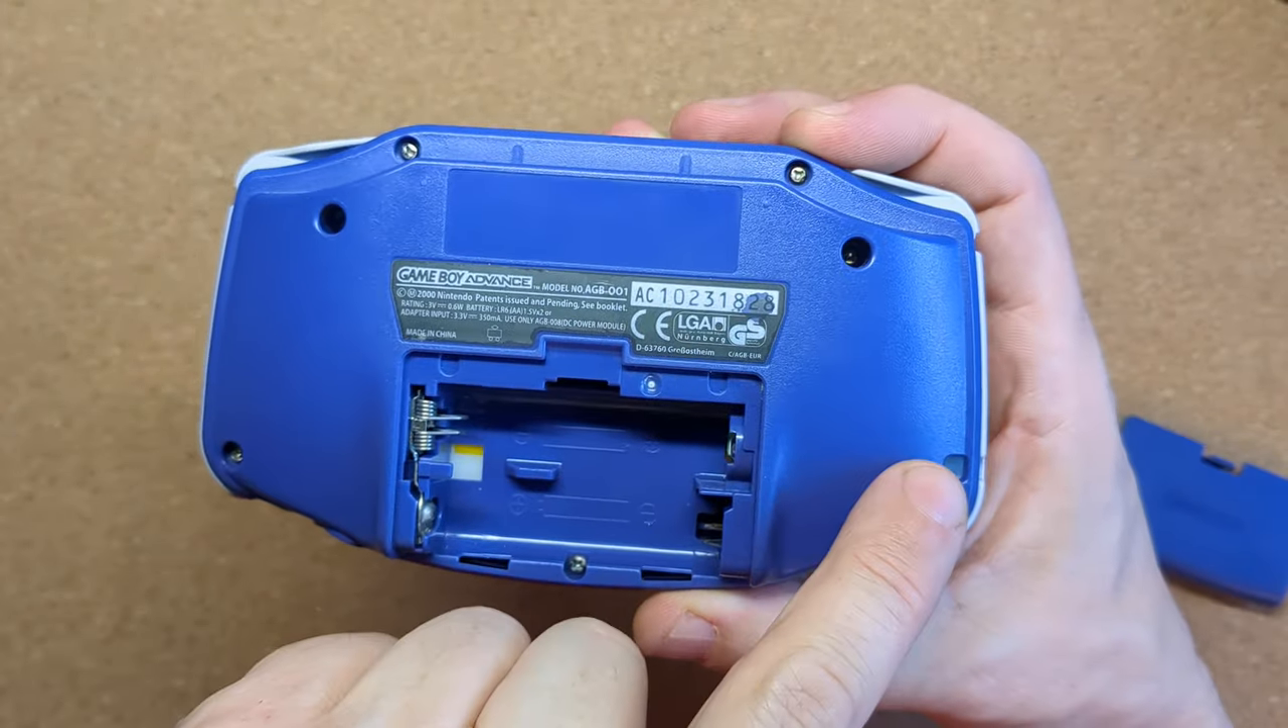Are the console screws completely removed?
No.